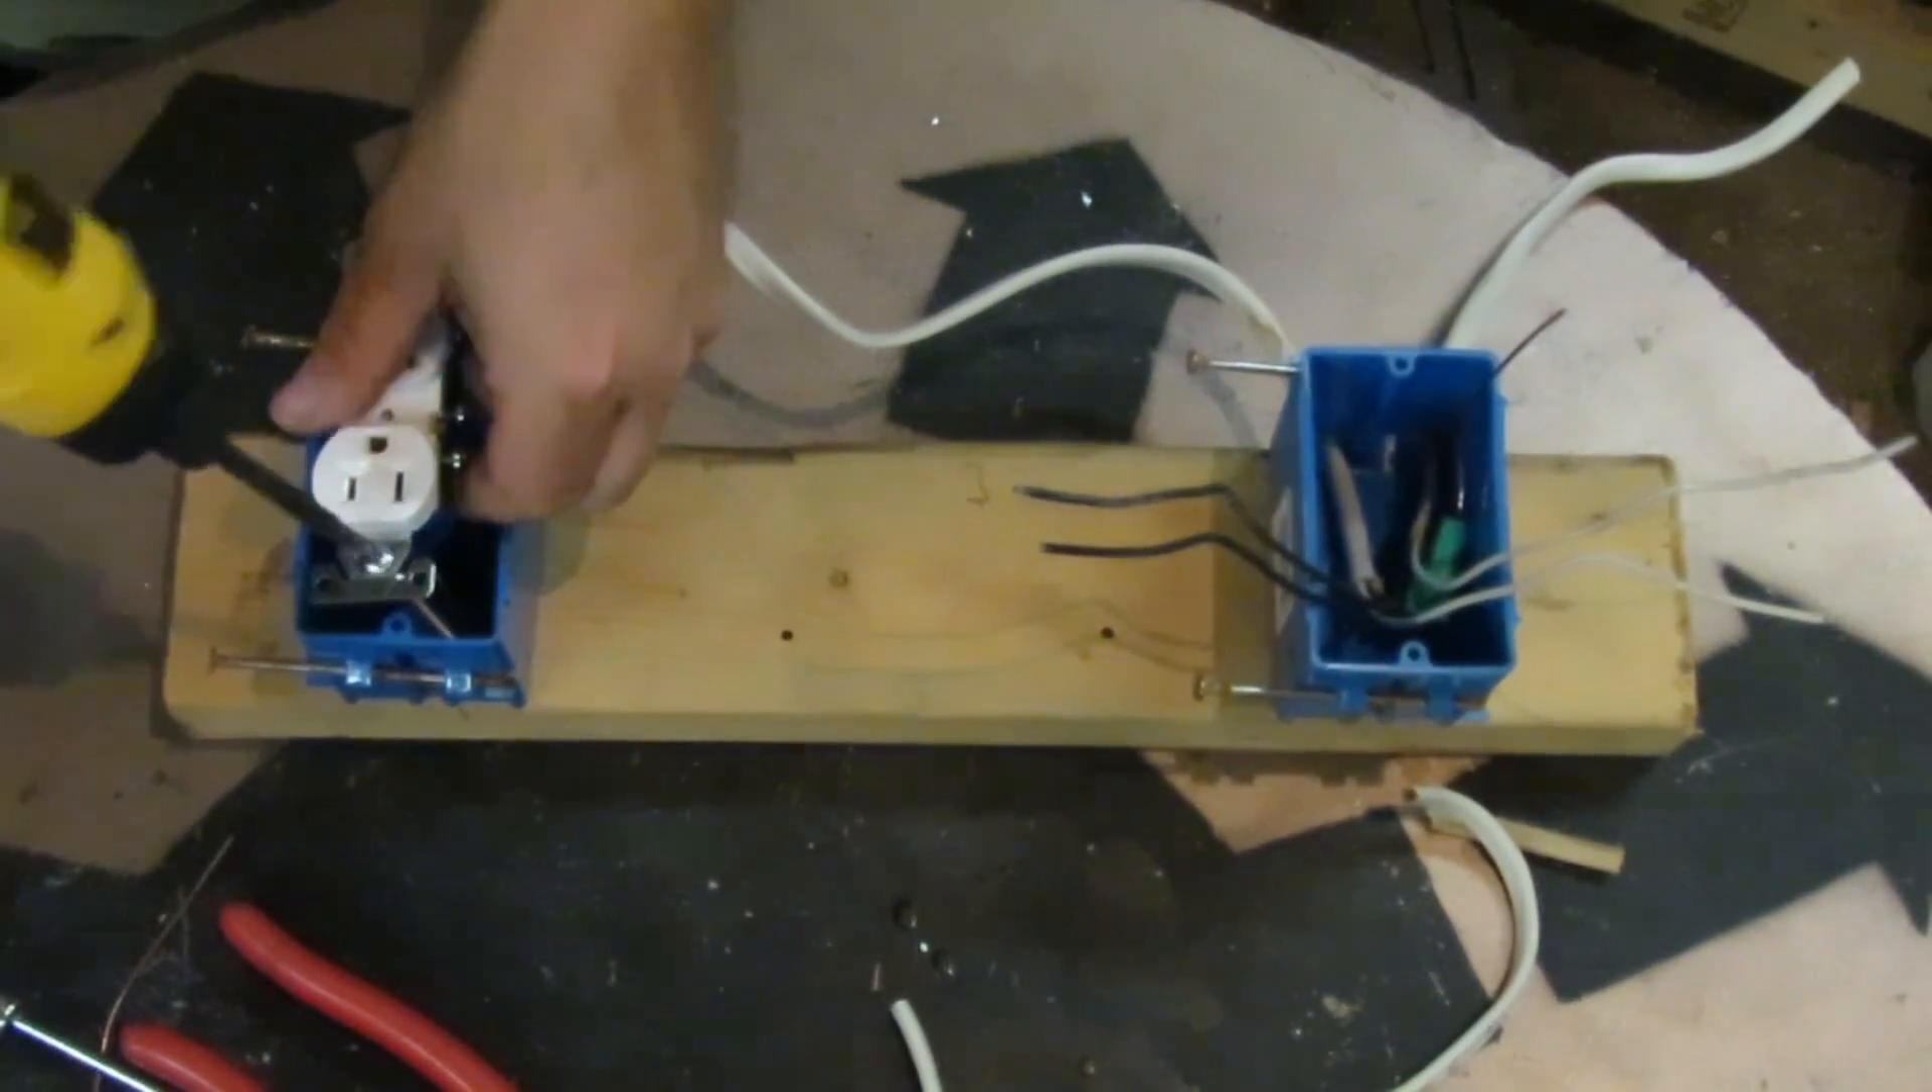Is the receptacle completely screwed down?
No.